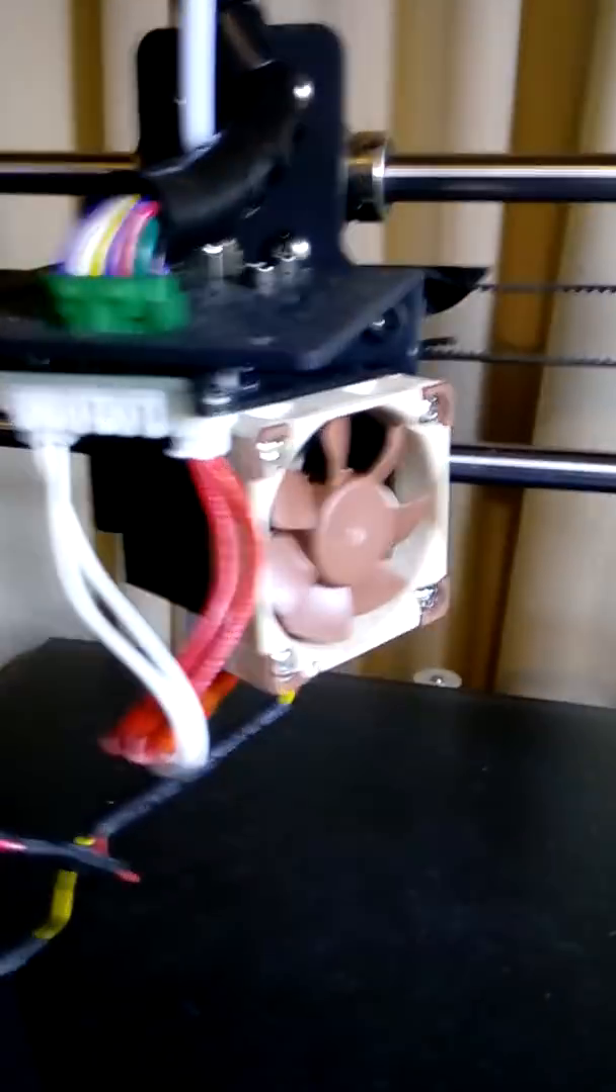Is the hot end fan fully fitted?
Yes.